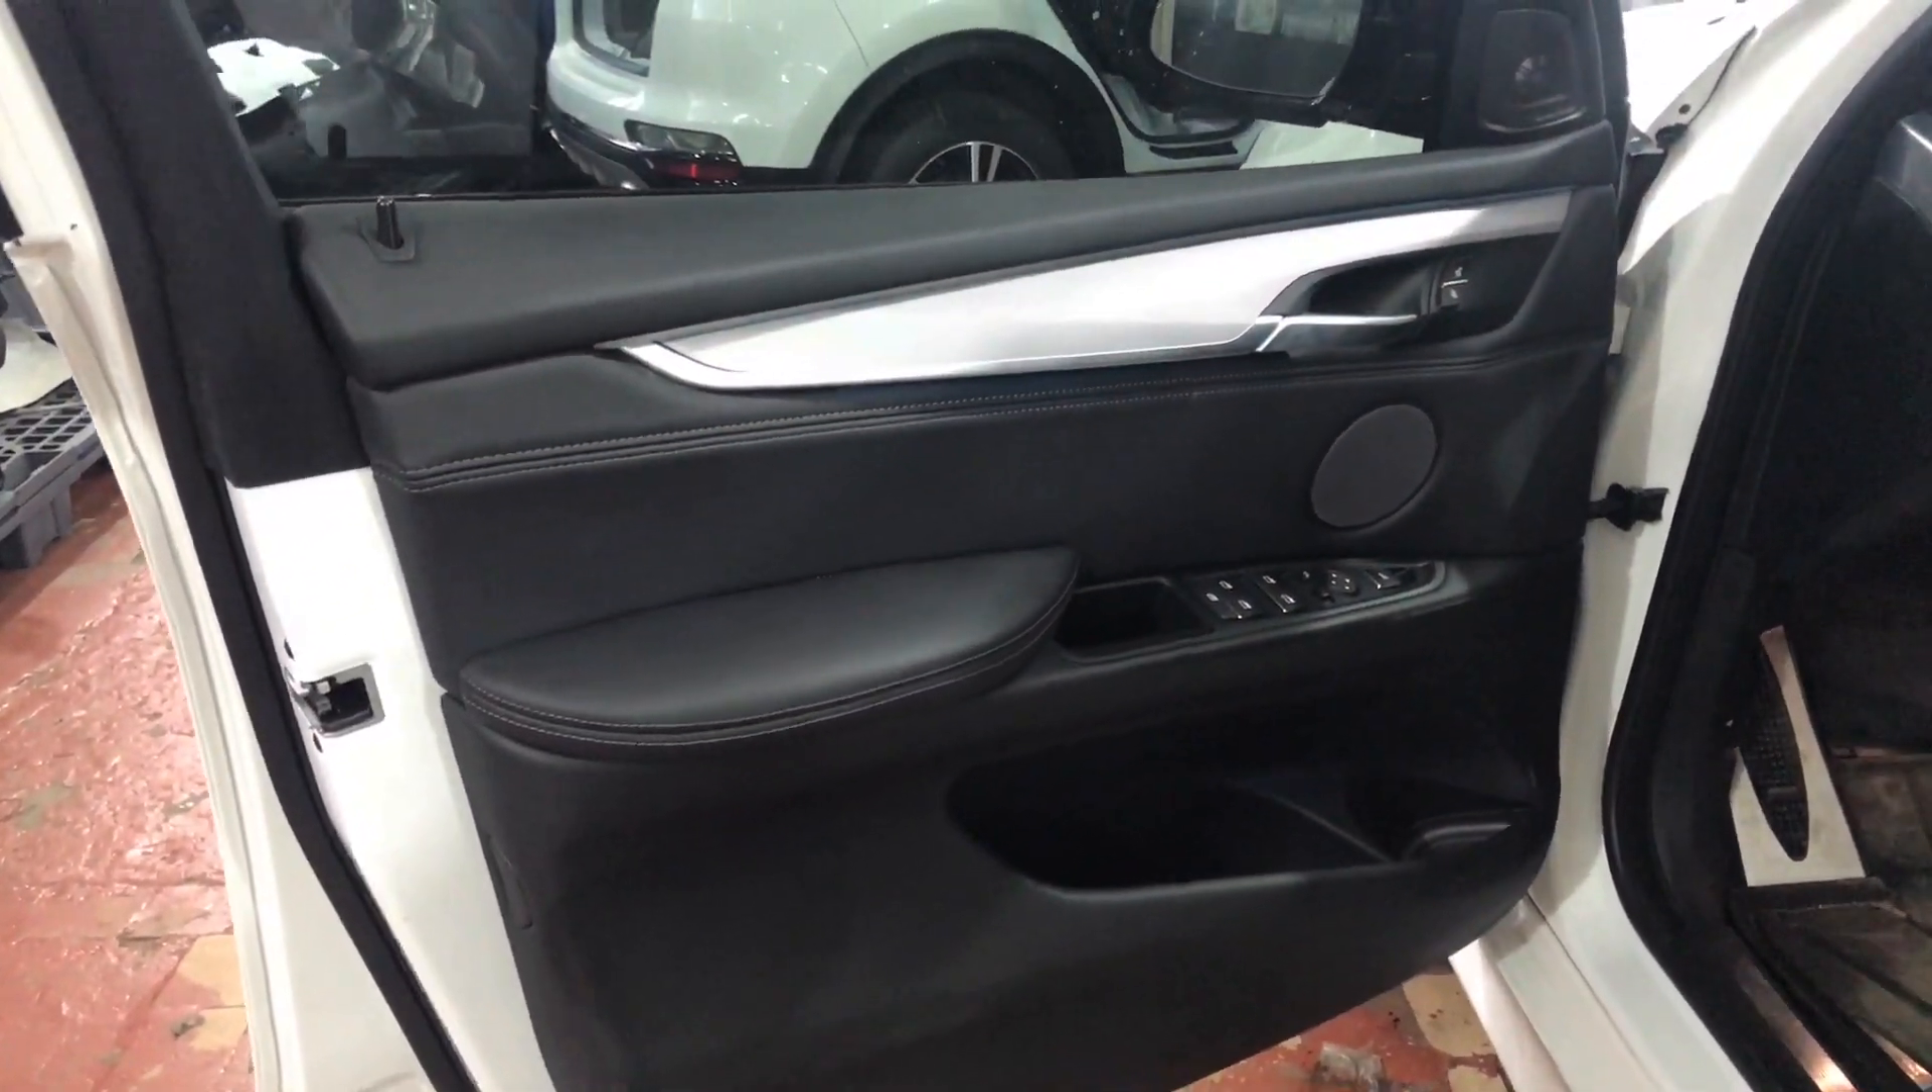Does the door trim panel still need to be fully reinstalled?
No.